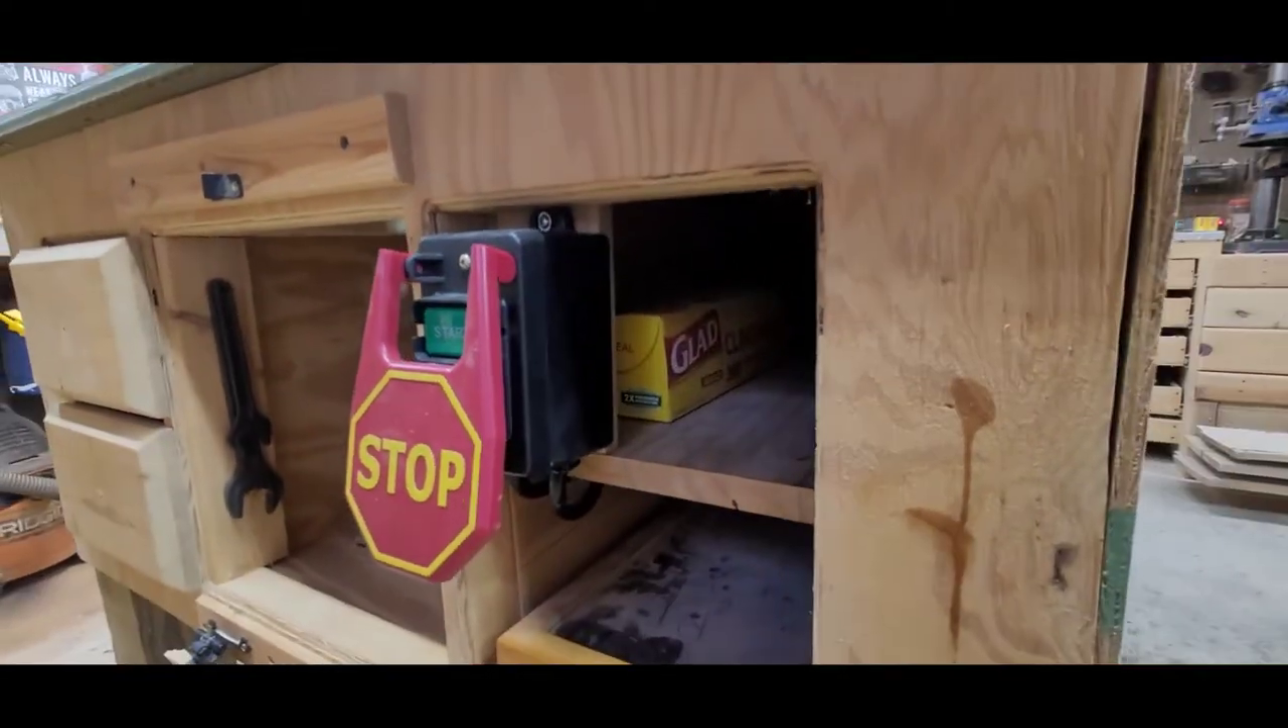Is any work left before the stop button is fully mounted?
No.